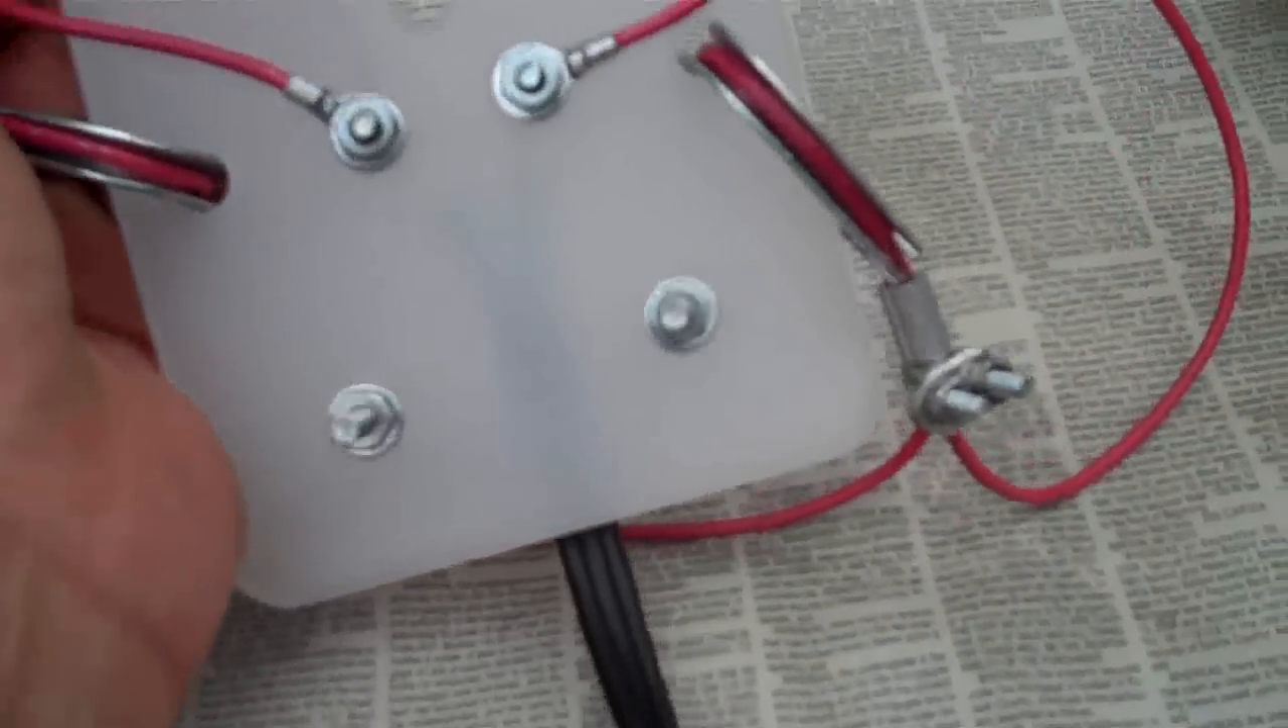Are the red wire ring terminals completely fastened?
Yes.